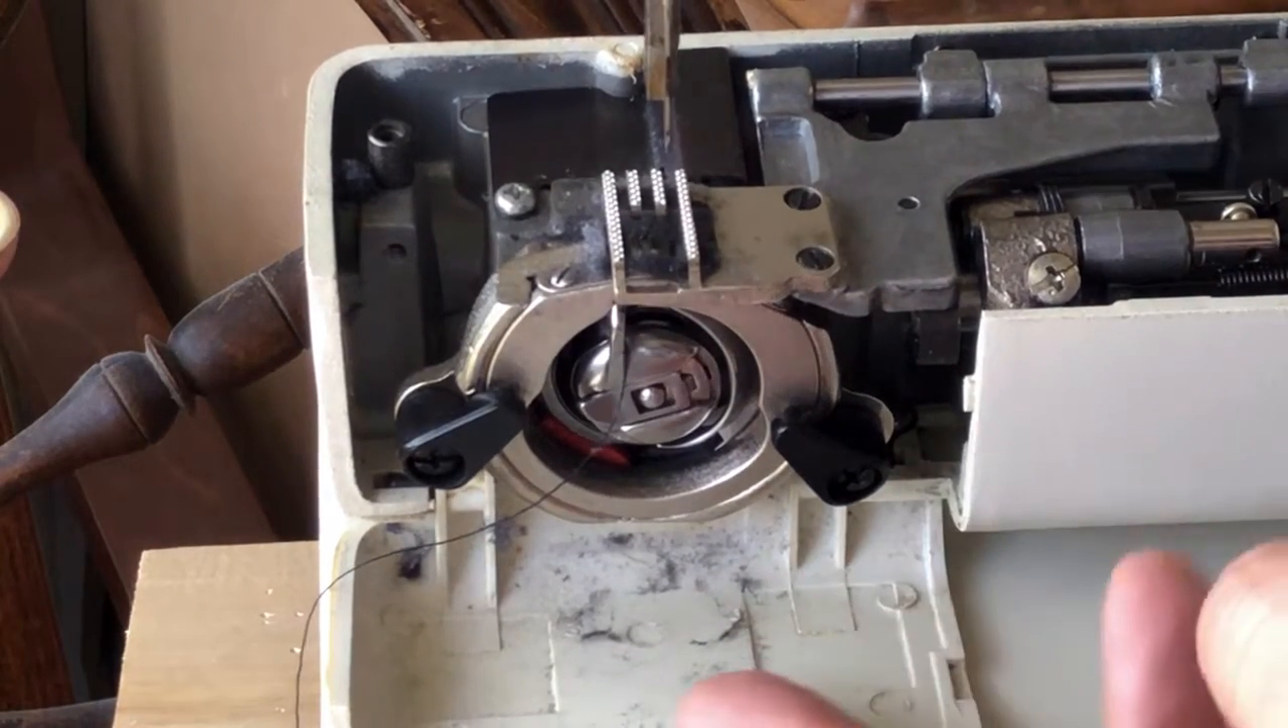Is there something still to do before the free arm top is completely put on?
Yes.